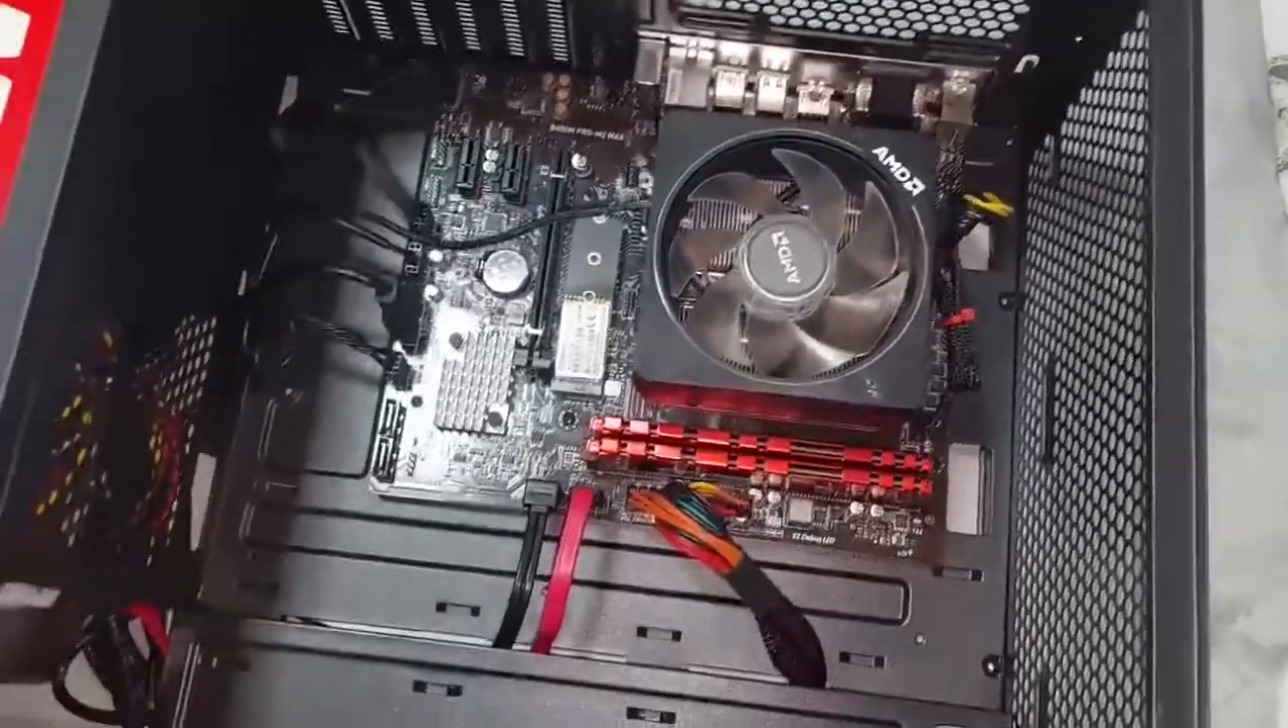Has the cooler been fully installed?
Yes.